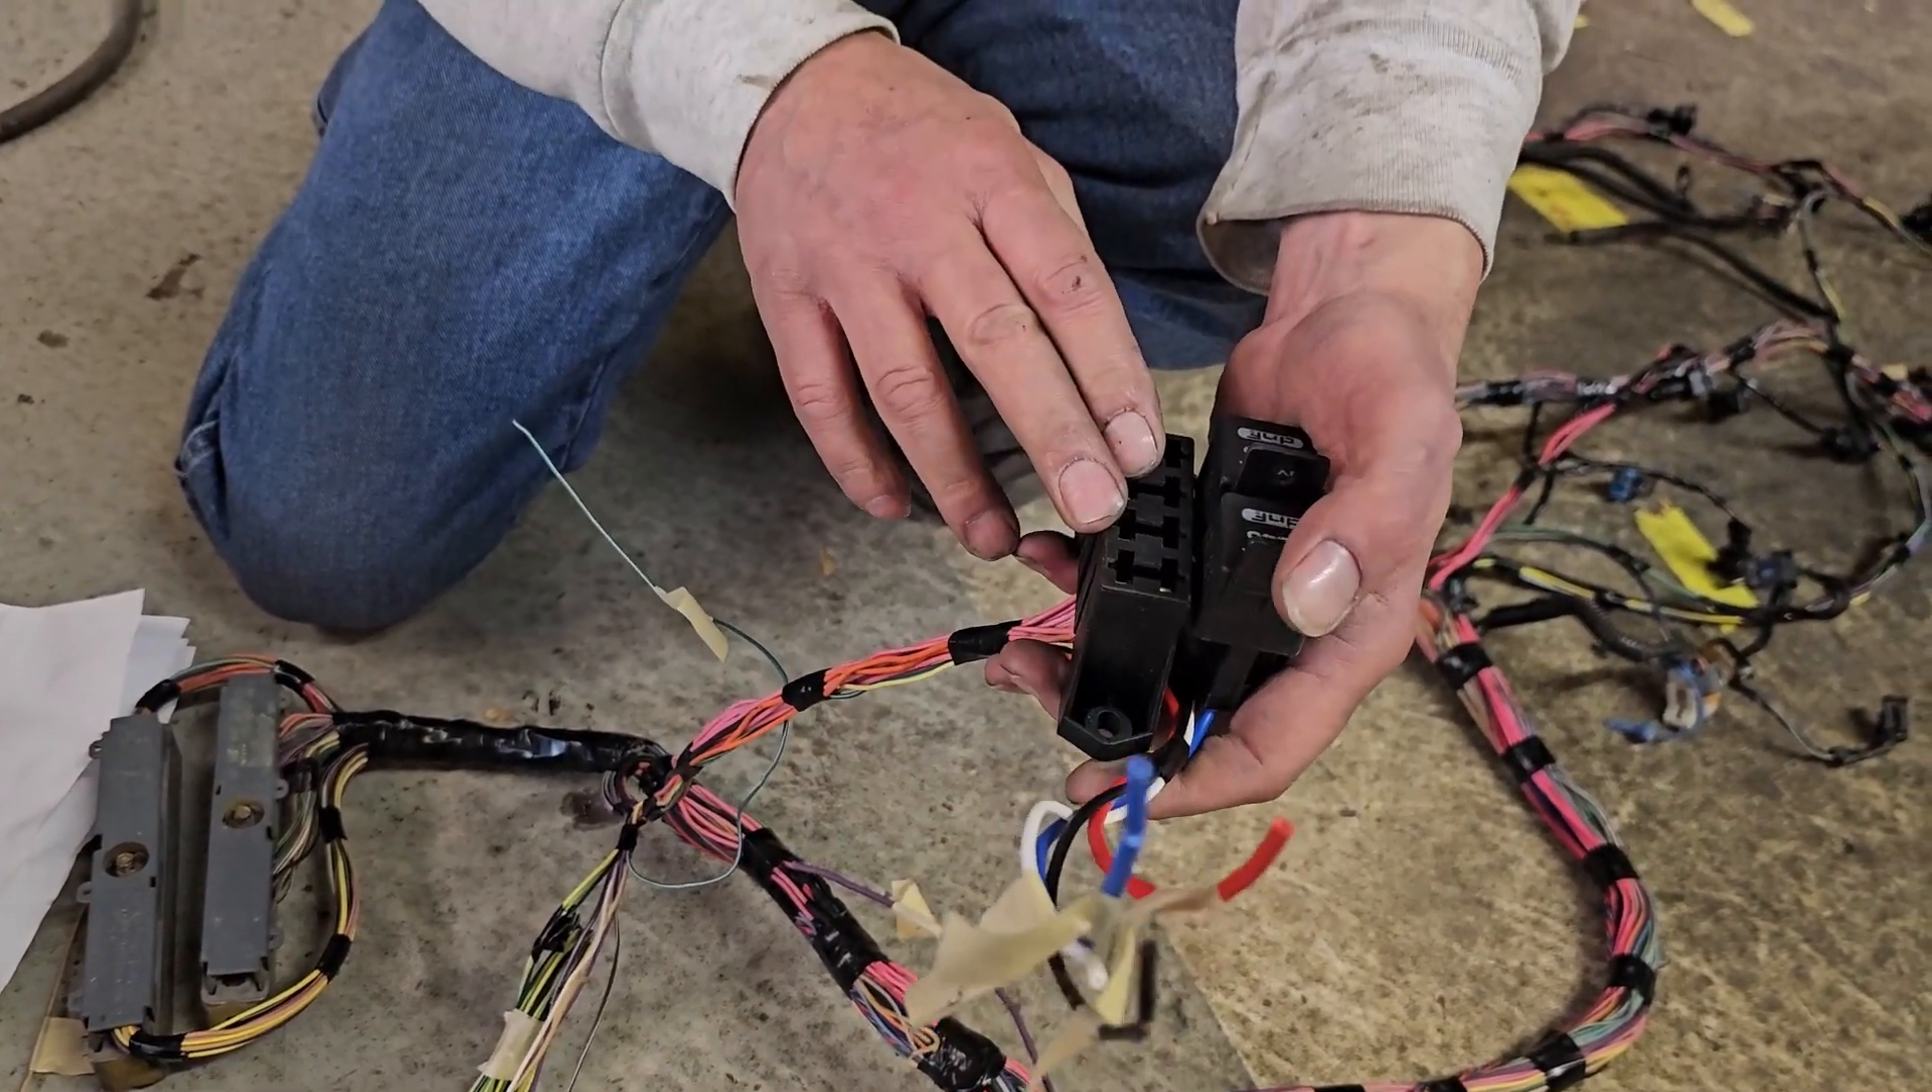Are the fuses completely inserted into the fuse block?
No.